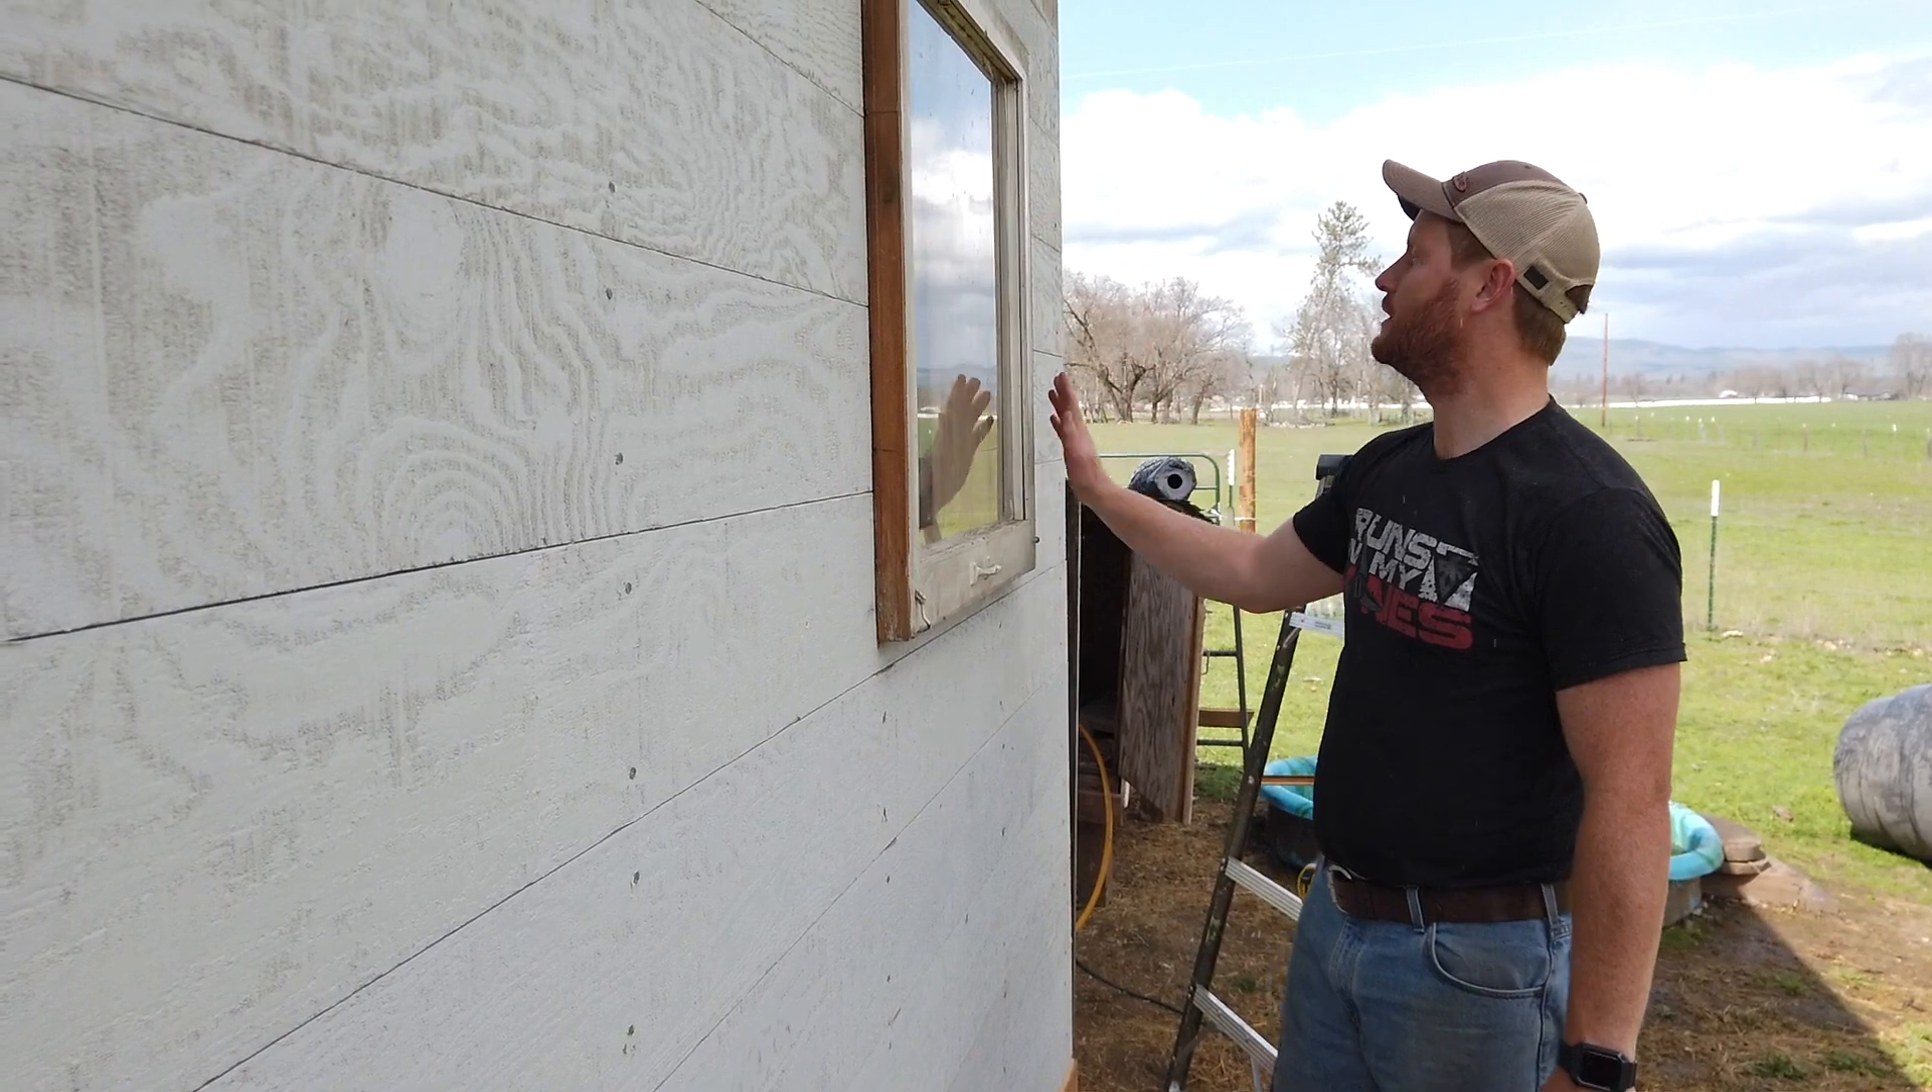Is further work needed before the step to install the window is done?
No.